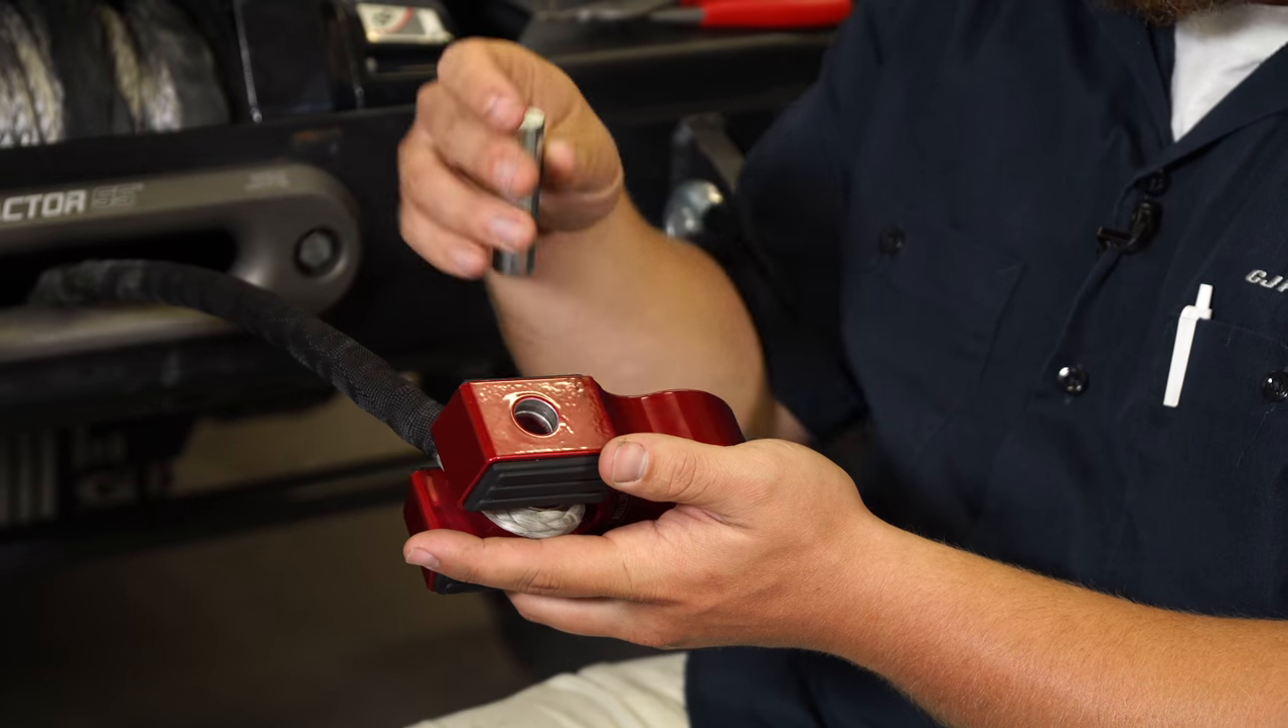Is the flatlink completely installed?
No.